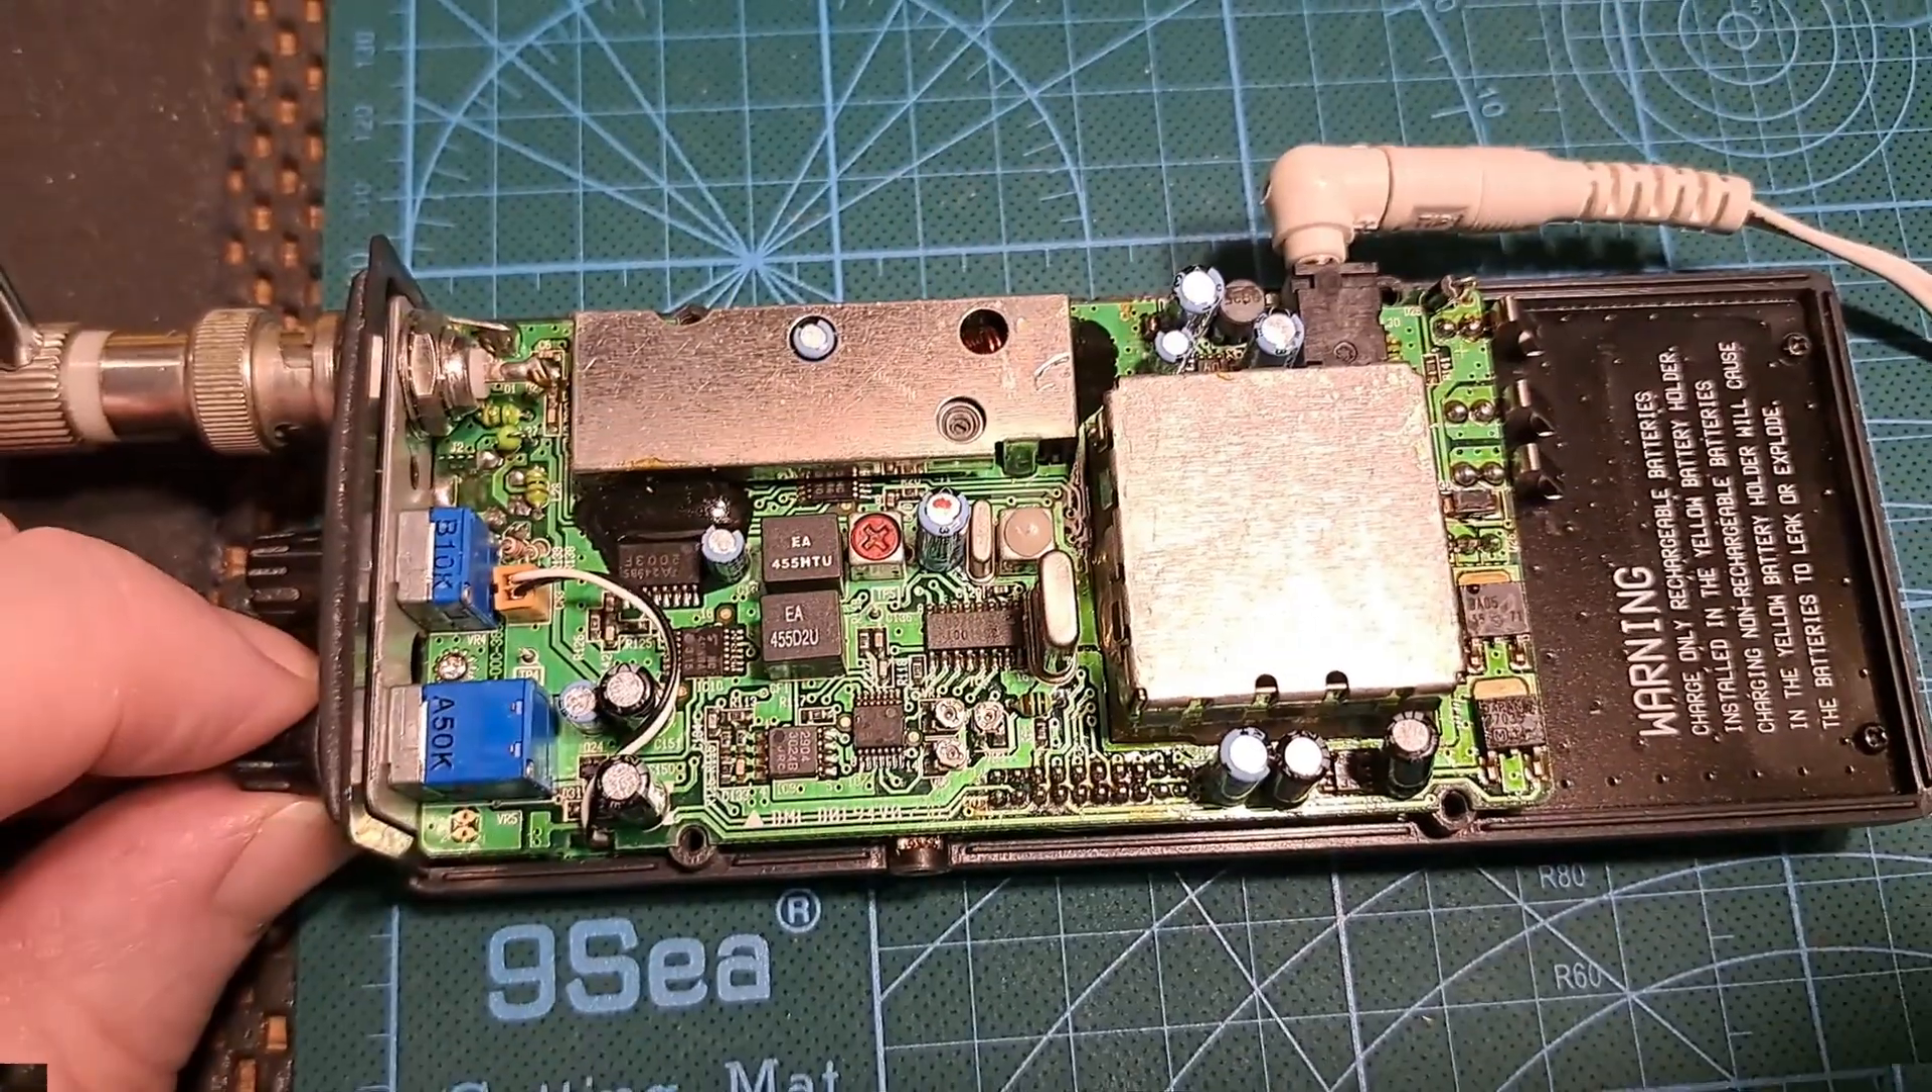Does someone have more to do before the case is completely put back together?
Yes.